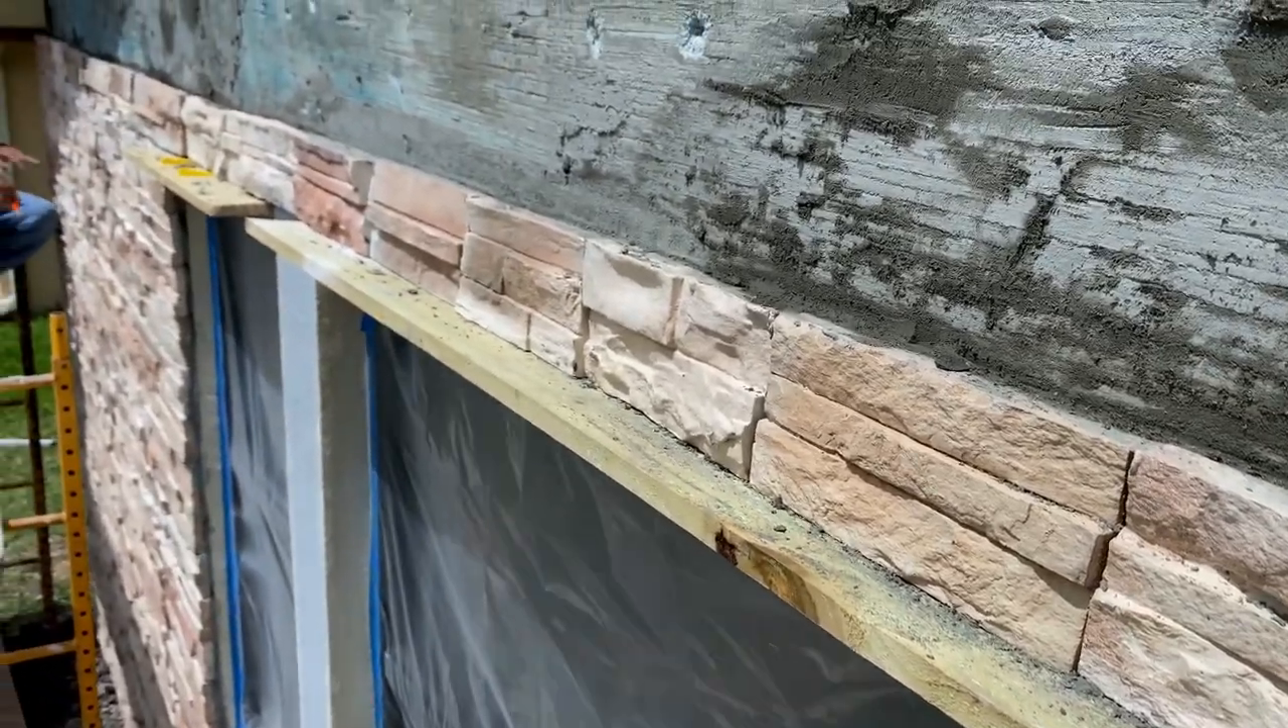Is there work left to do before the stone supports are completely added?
No.